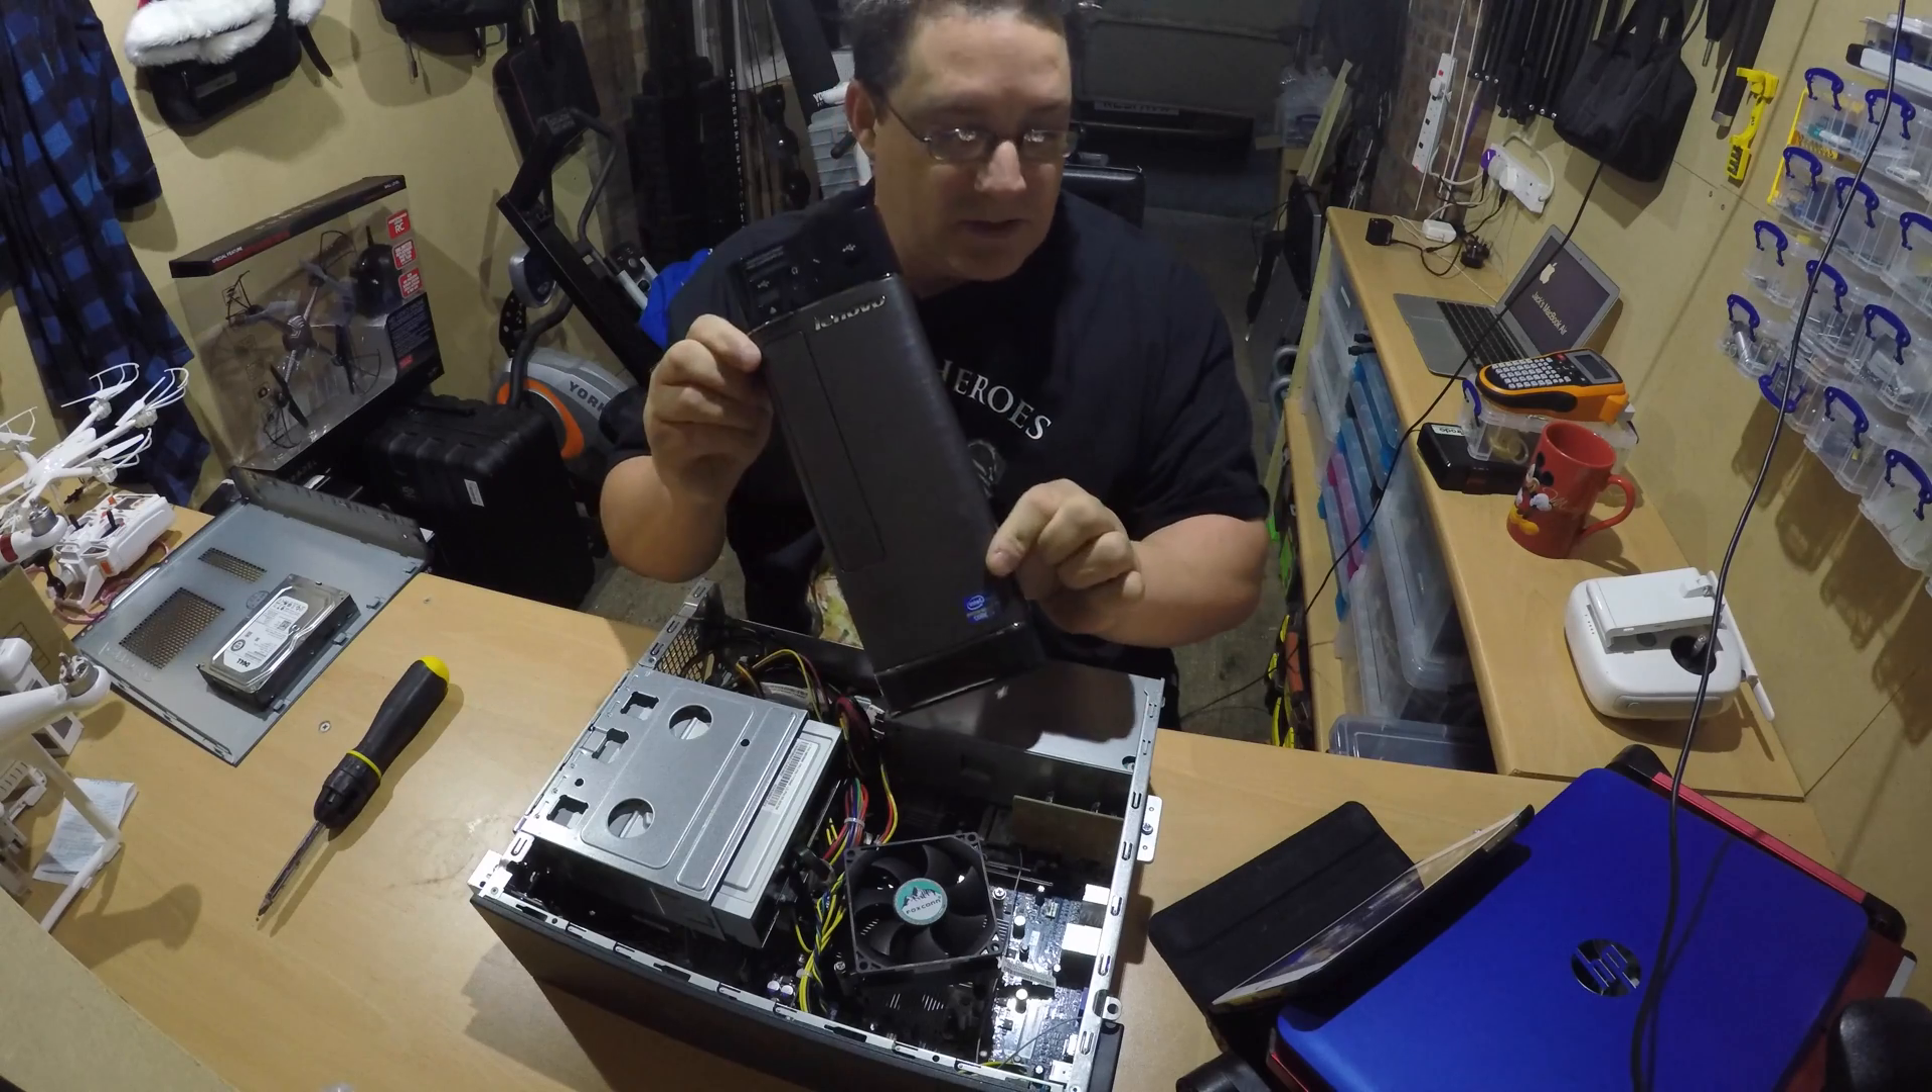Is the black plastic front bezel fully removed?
Yes.